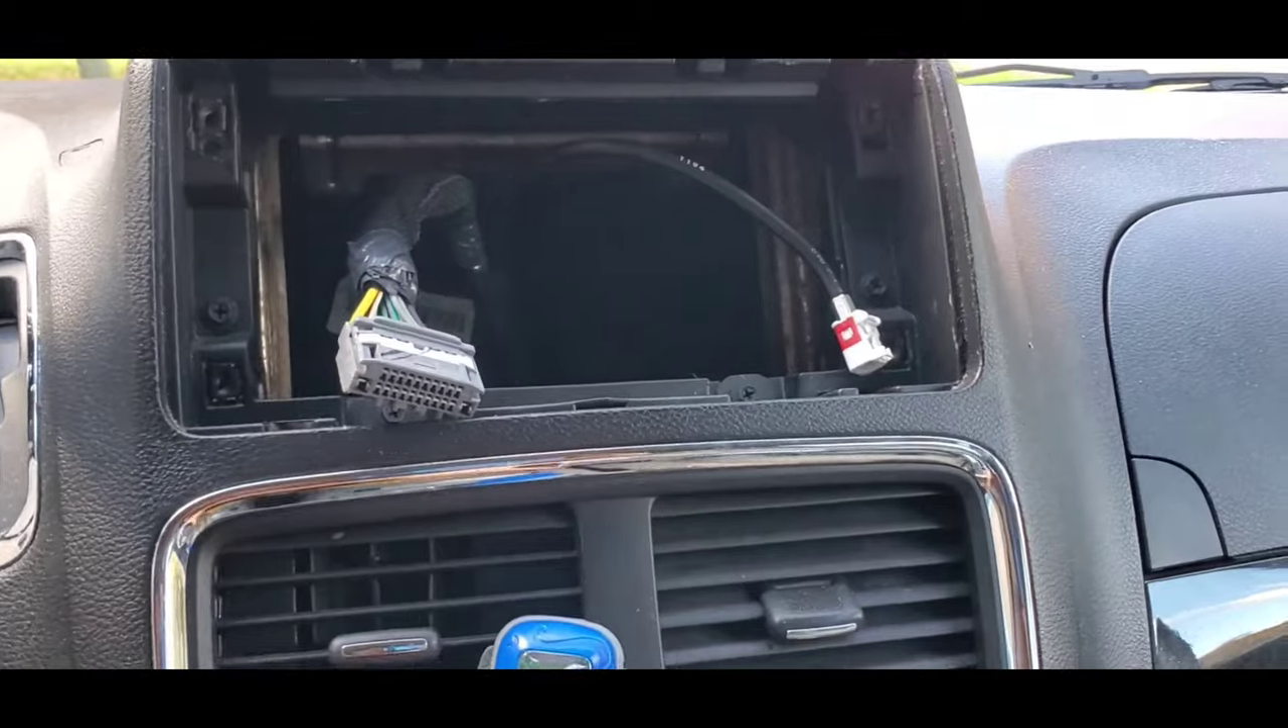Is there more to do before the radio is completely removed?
No.